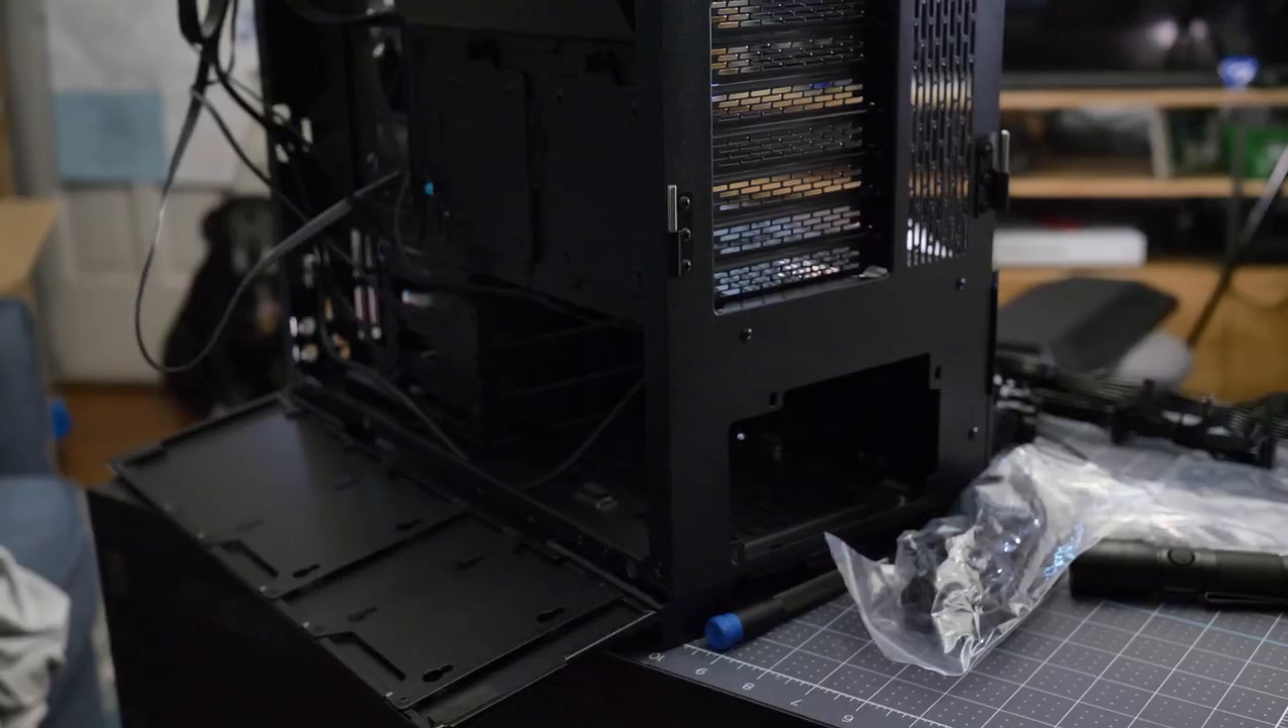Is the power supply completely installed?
No.